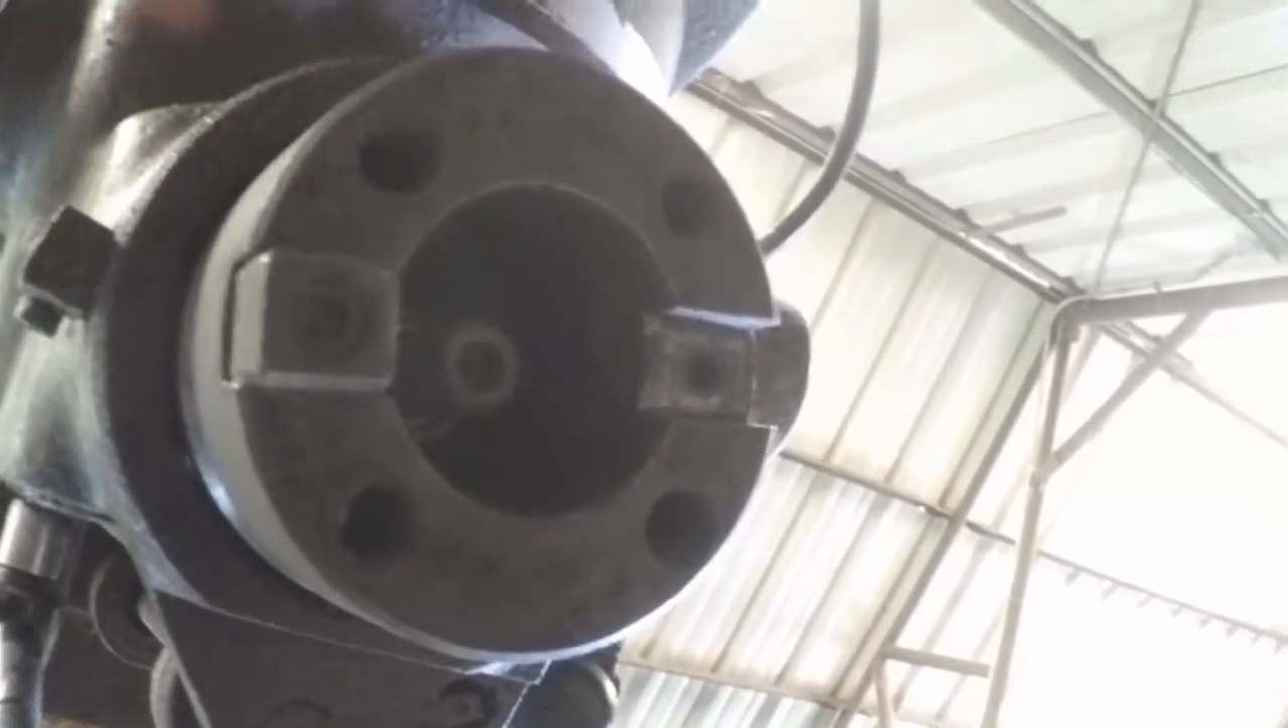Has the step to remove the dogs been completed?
No.